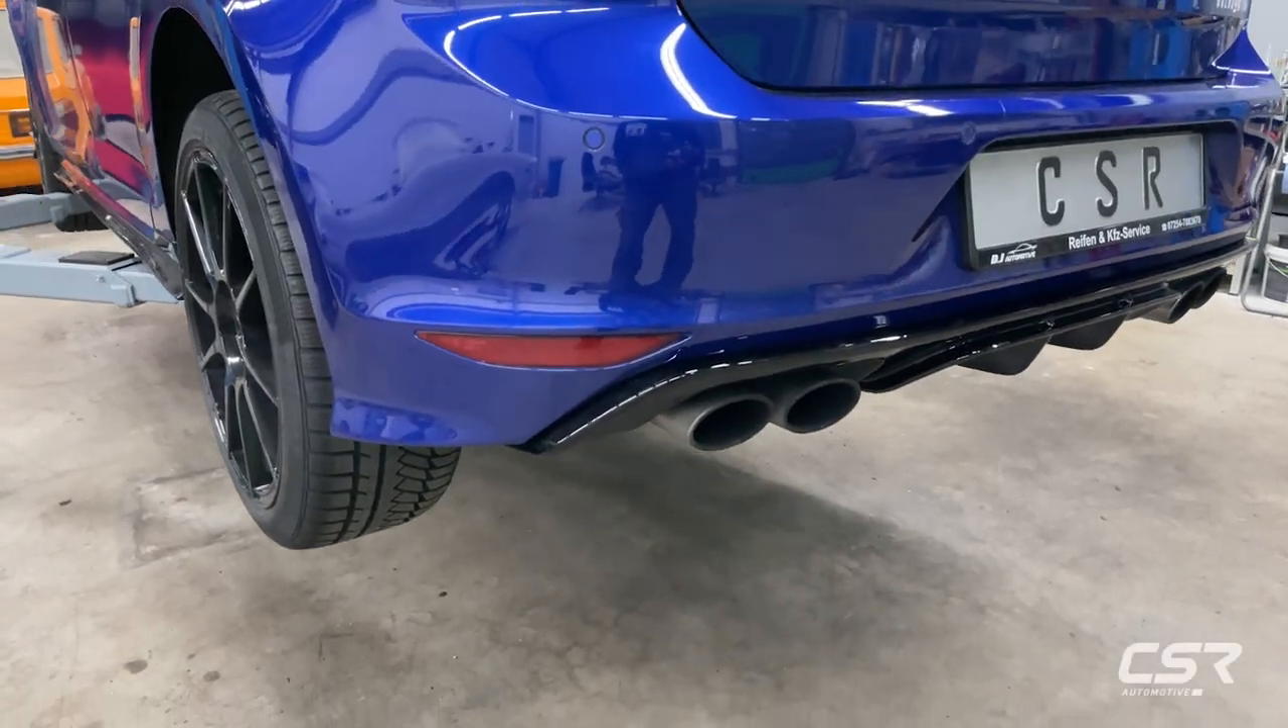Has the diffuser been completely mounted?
Yes.